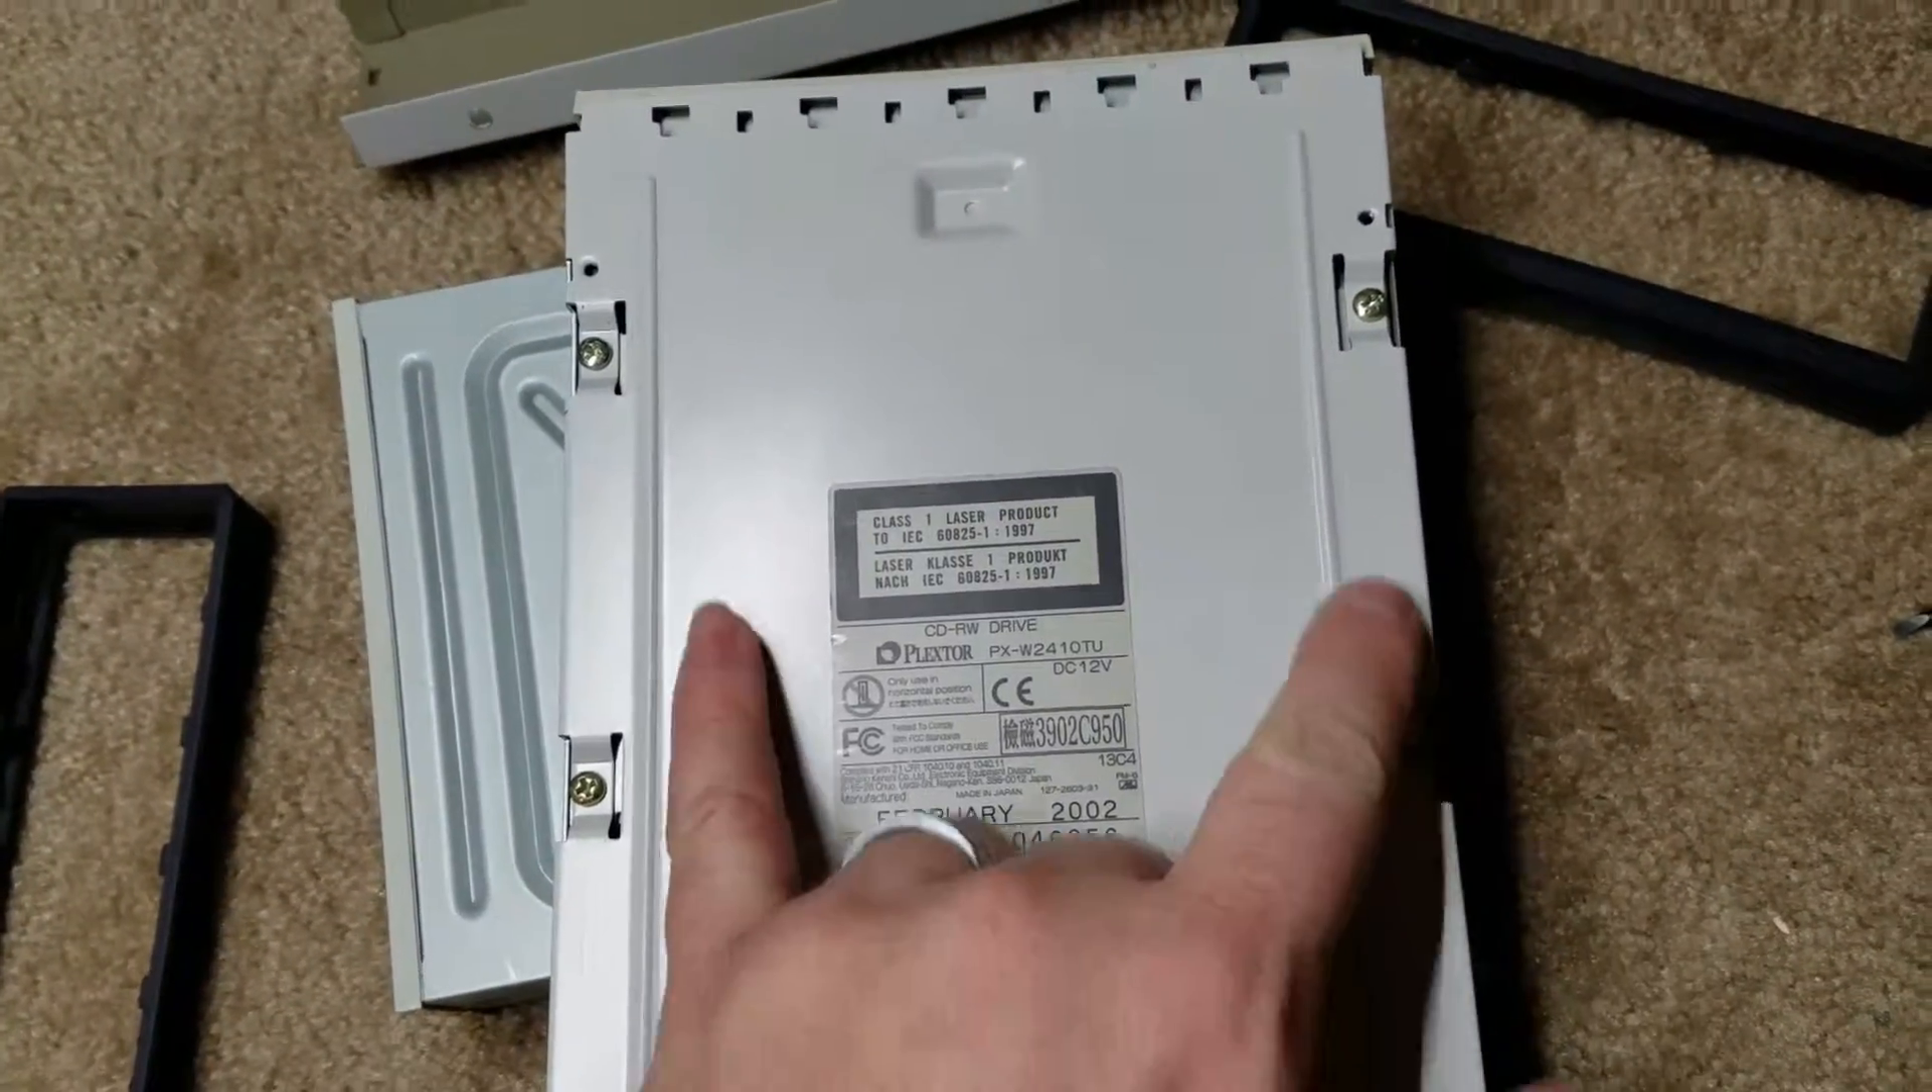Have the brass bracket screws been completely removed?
No.